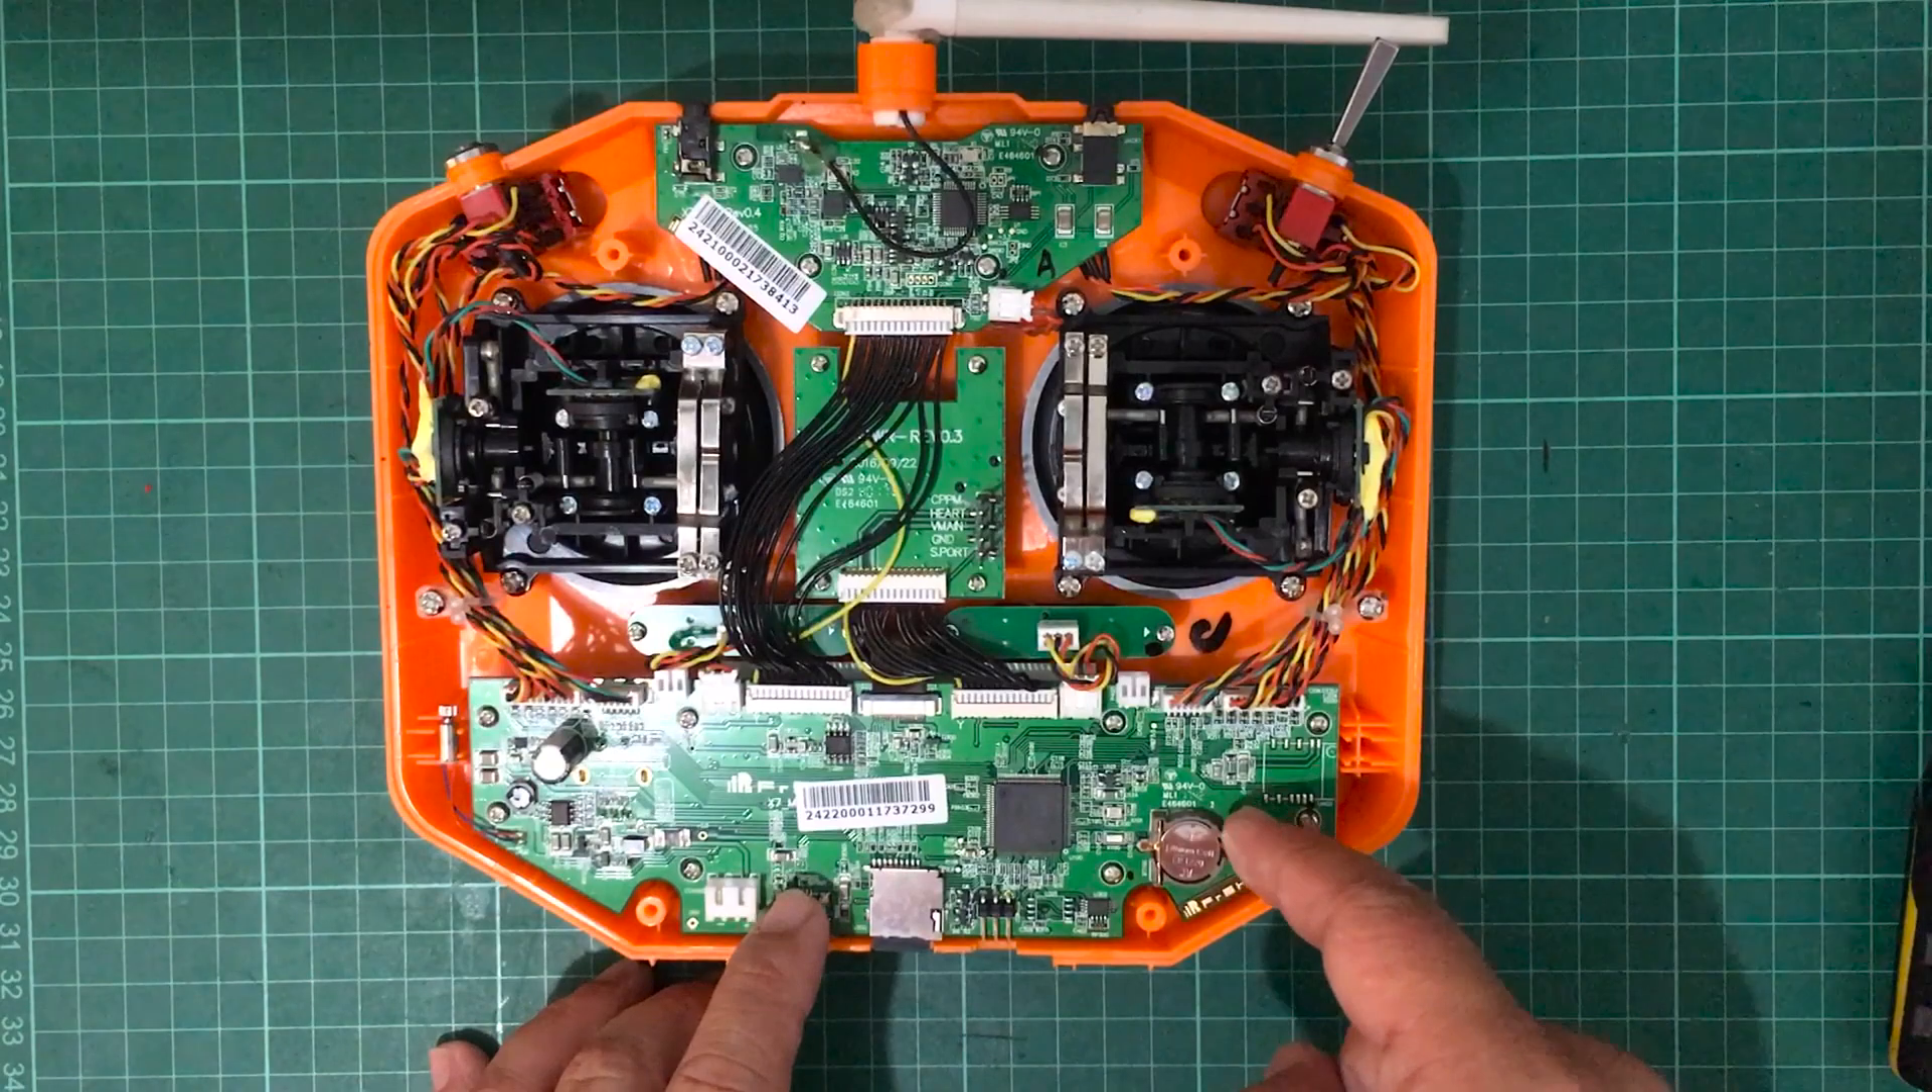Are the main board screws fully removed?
No.